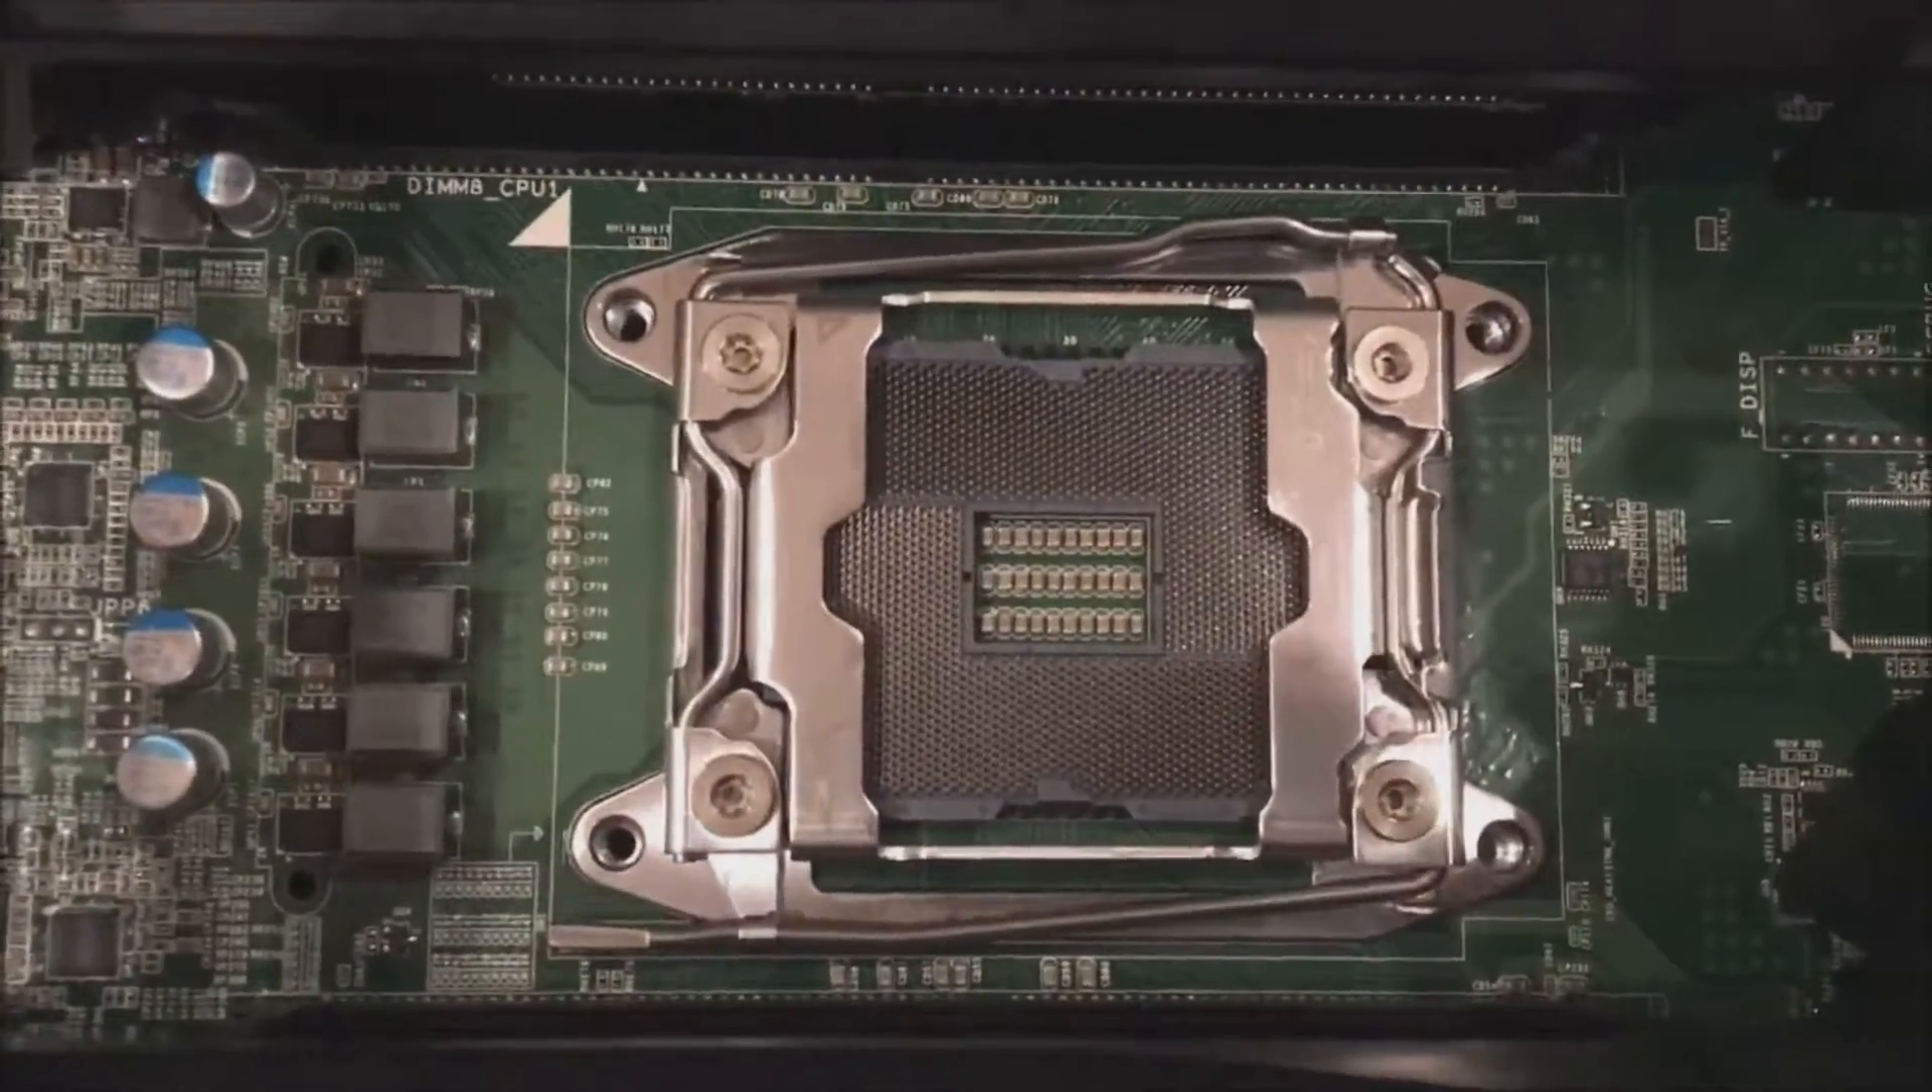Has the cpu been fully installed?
No.